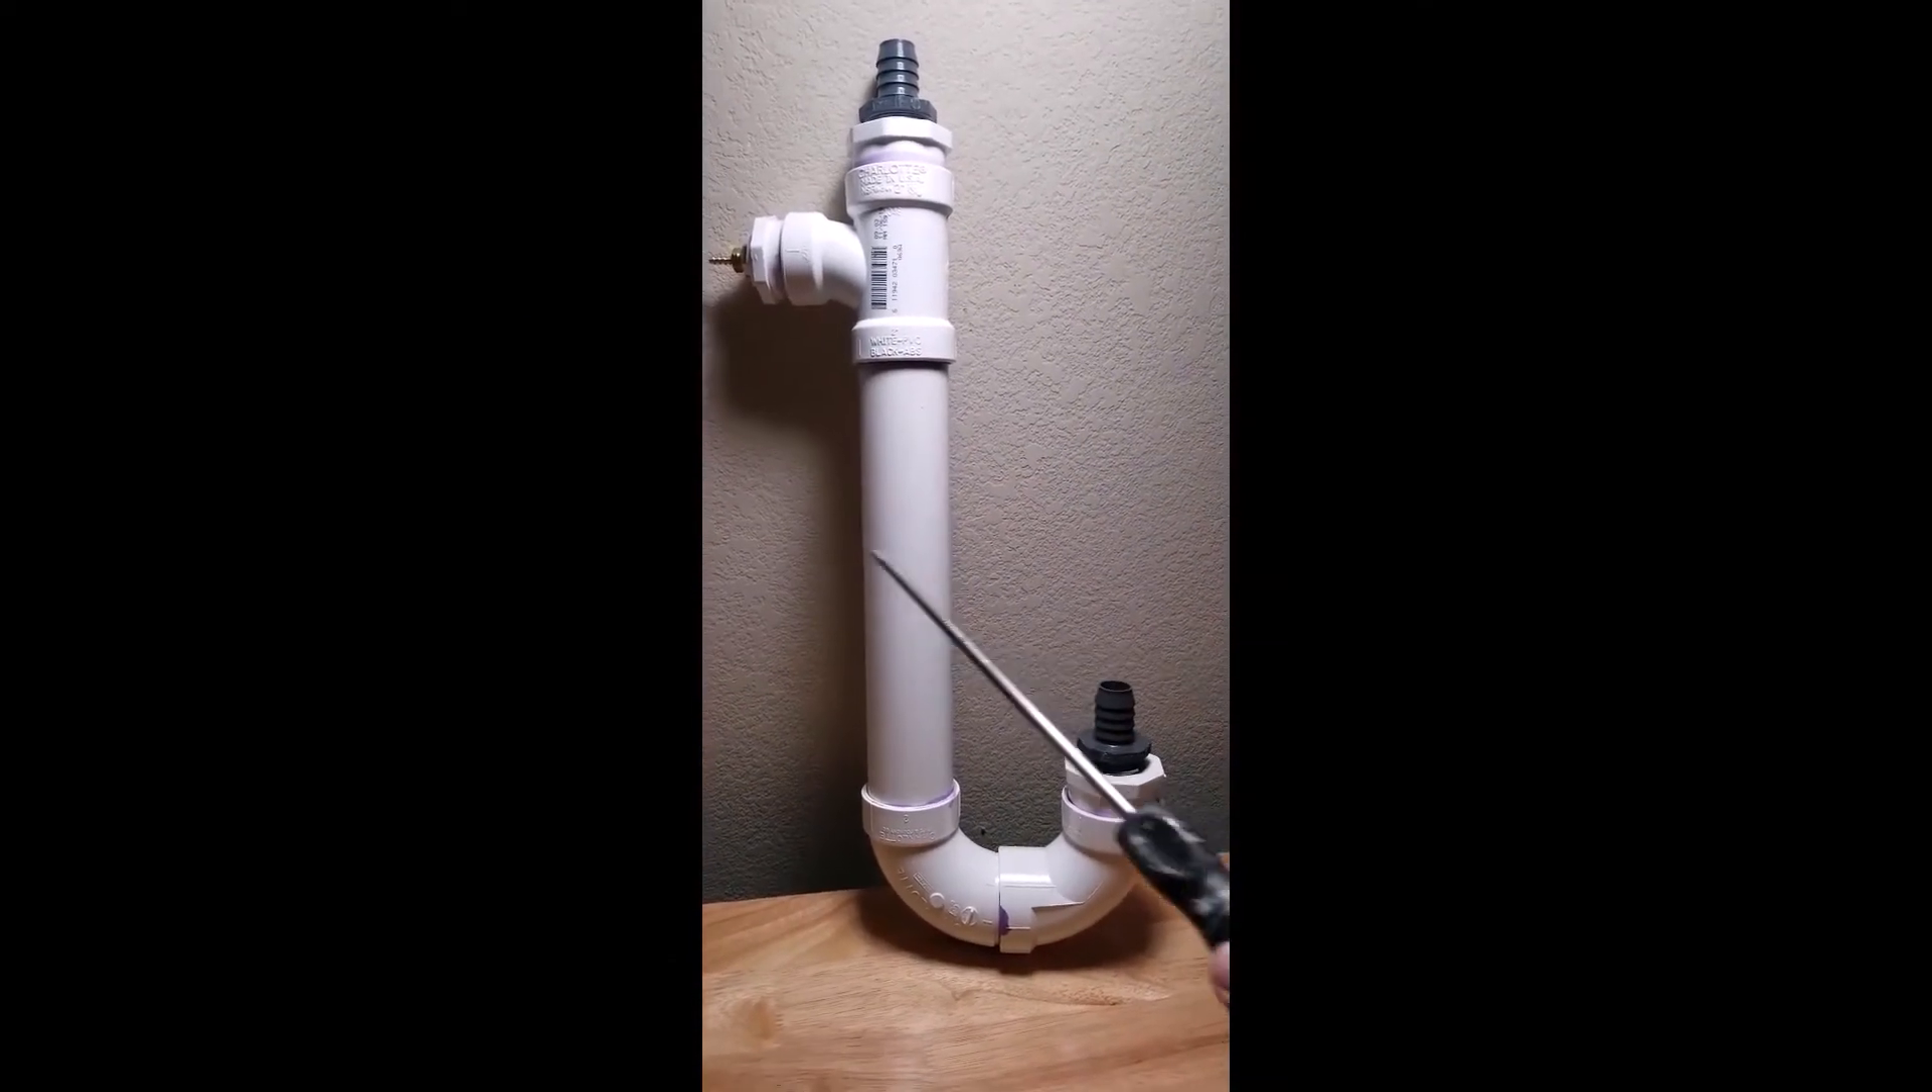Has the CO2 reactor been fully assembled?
Yes.